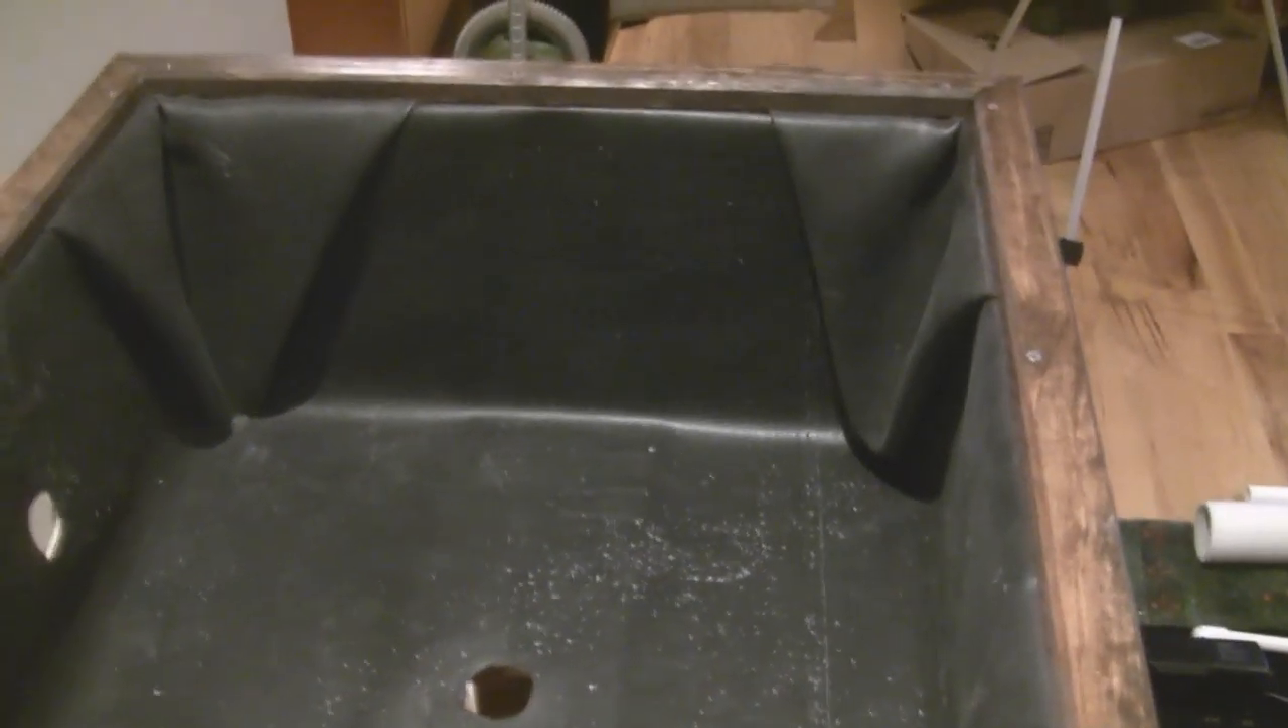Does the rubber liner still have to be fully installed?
No.